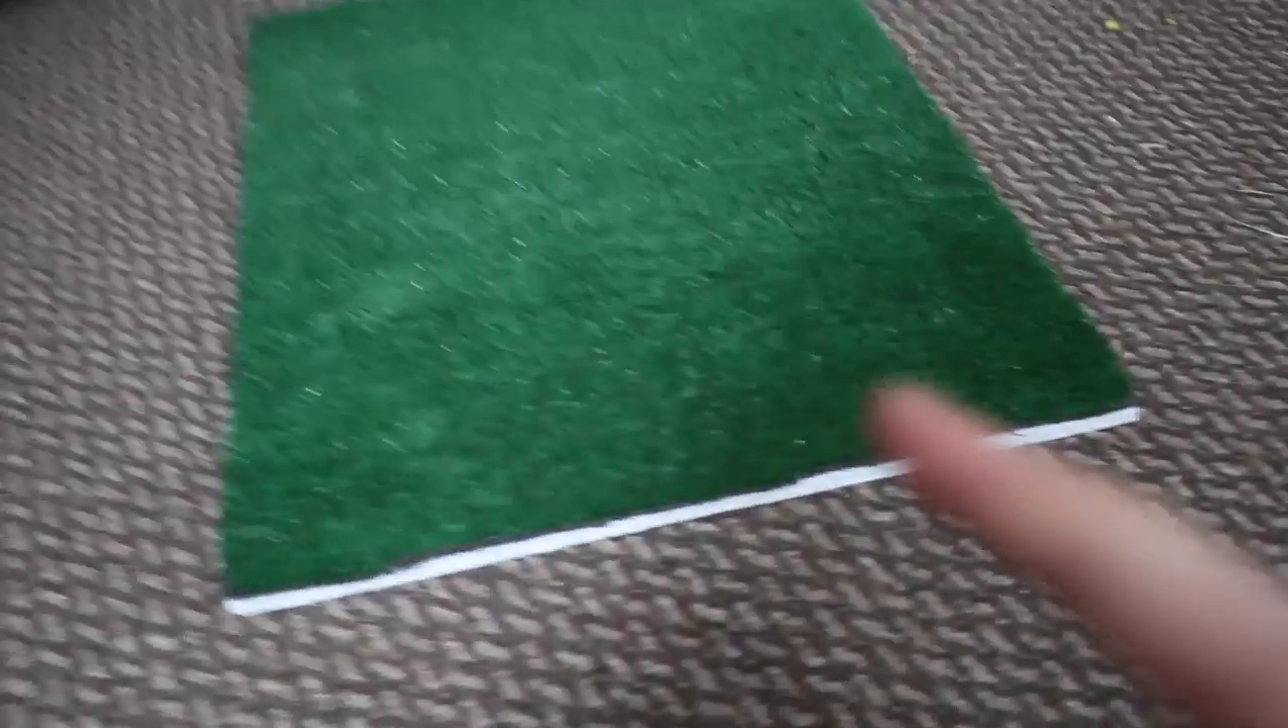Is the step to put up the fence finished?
No.